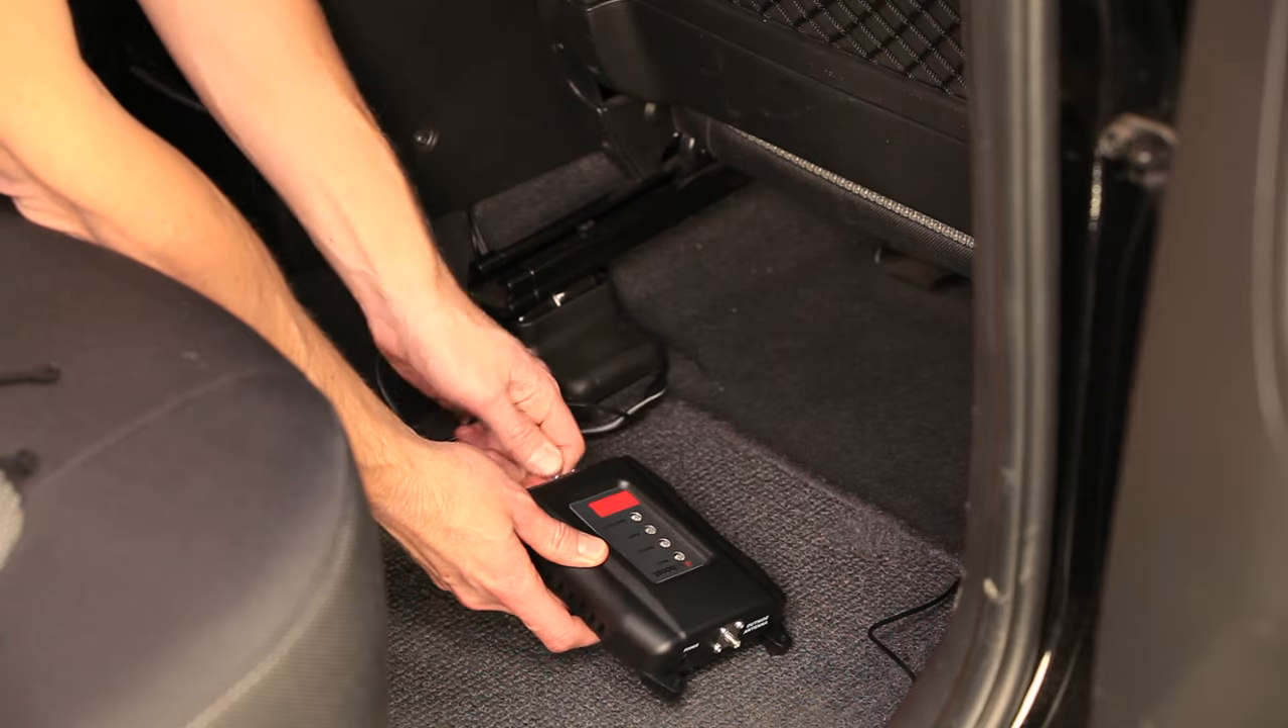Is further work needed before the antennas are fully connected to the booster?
Yes.